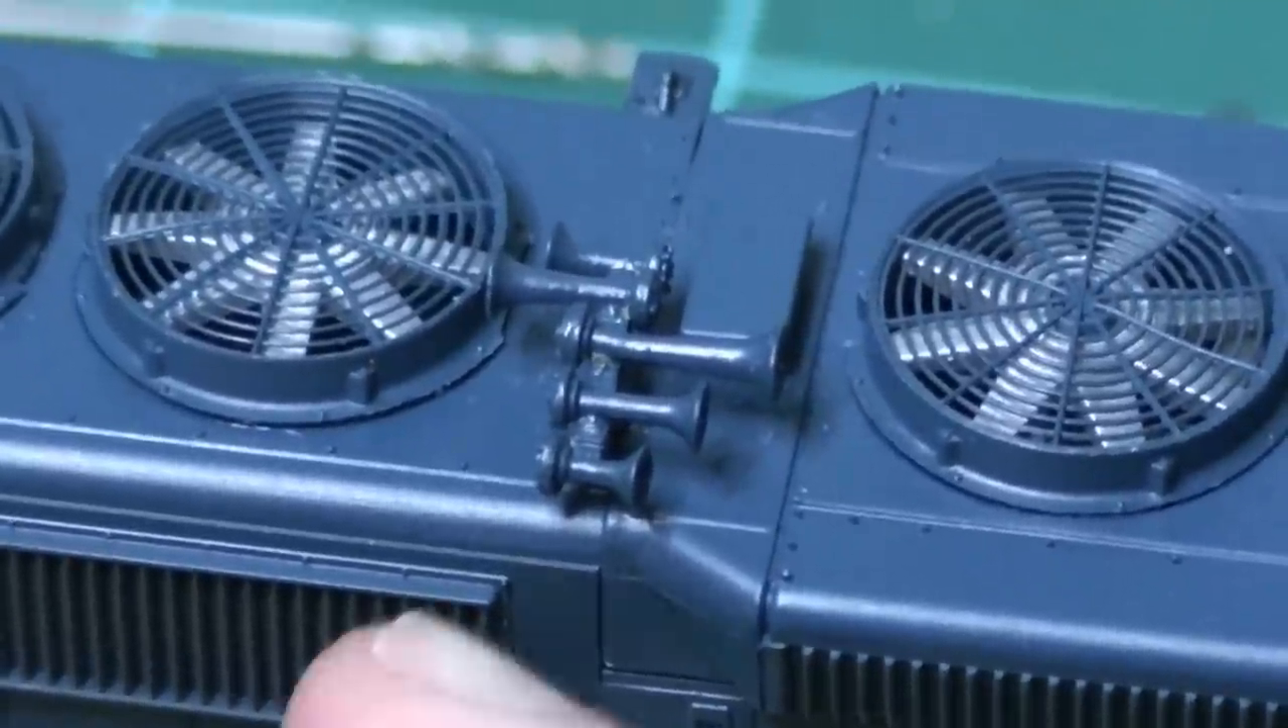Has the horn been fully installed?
Yes.